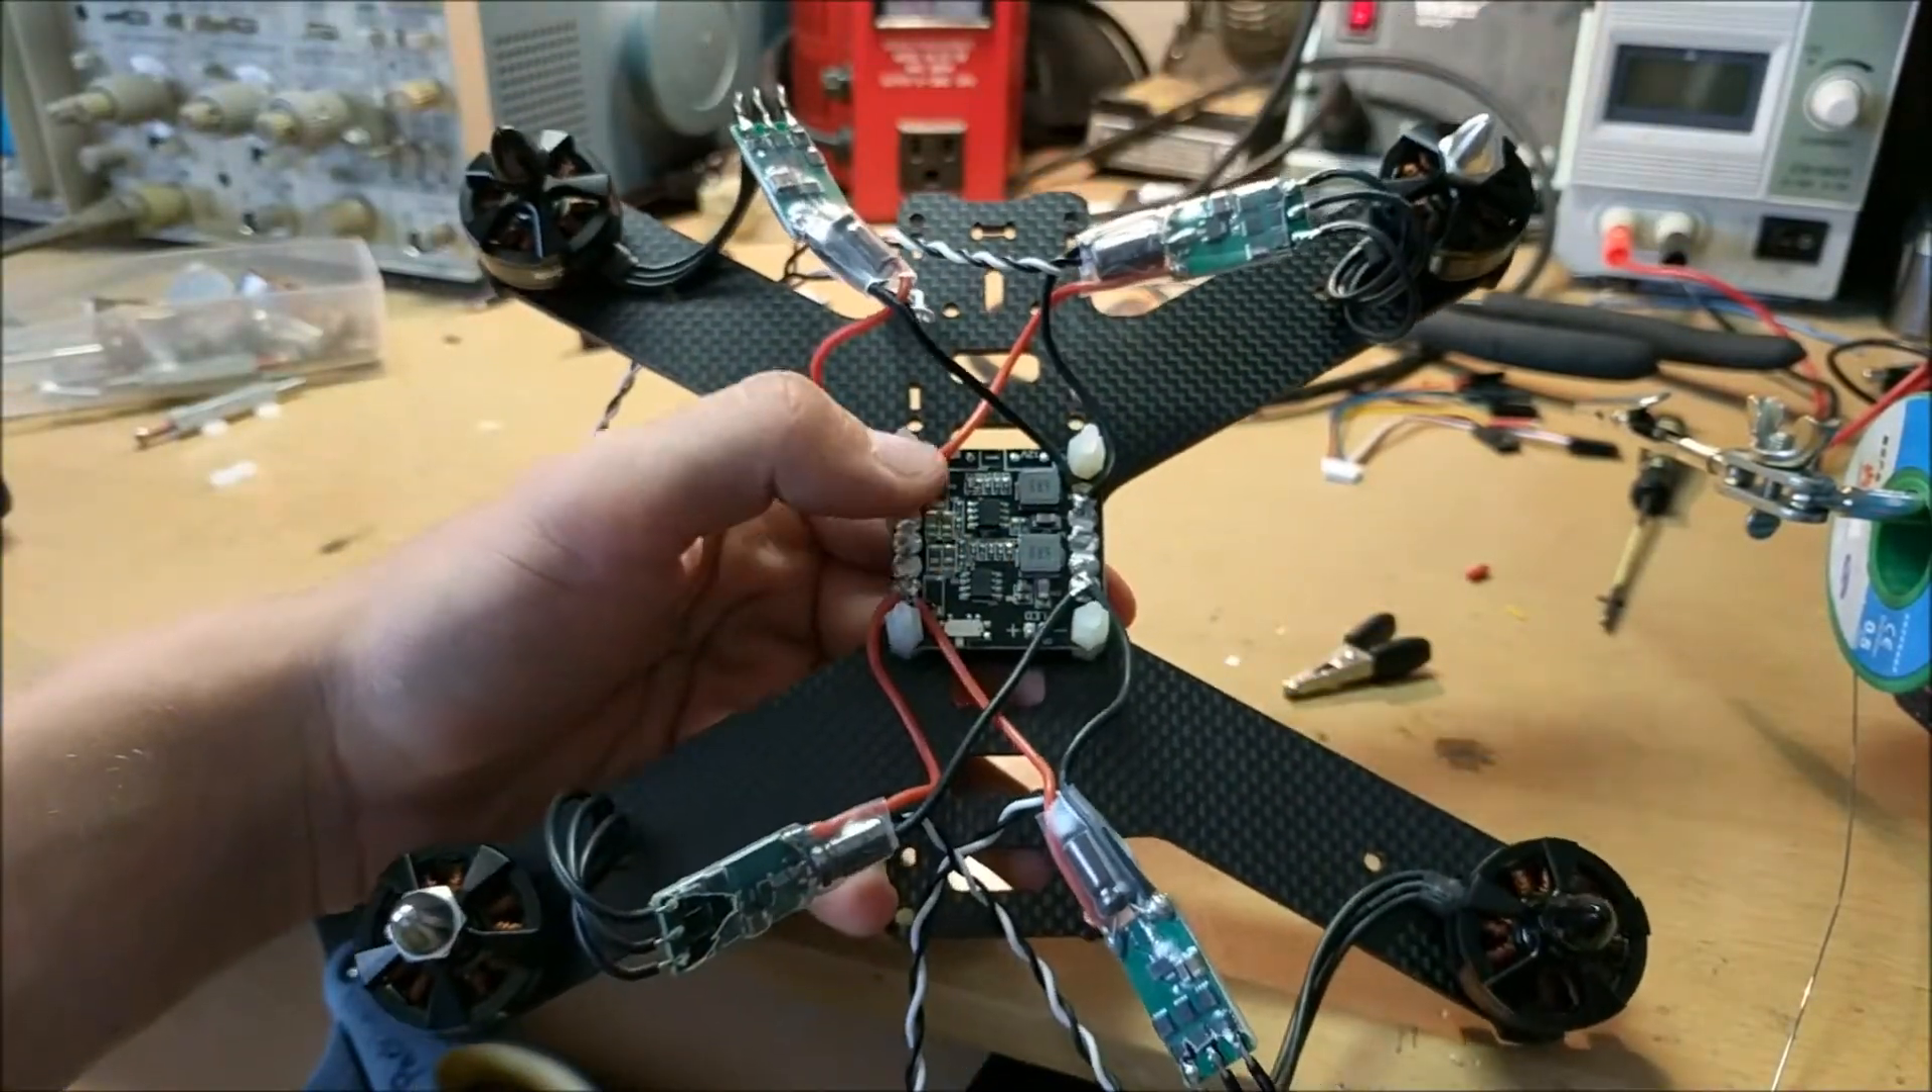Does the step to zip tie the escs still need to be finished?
Yes.